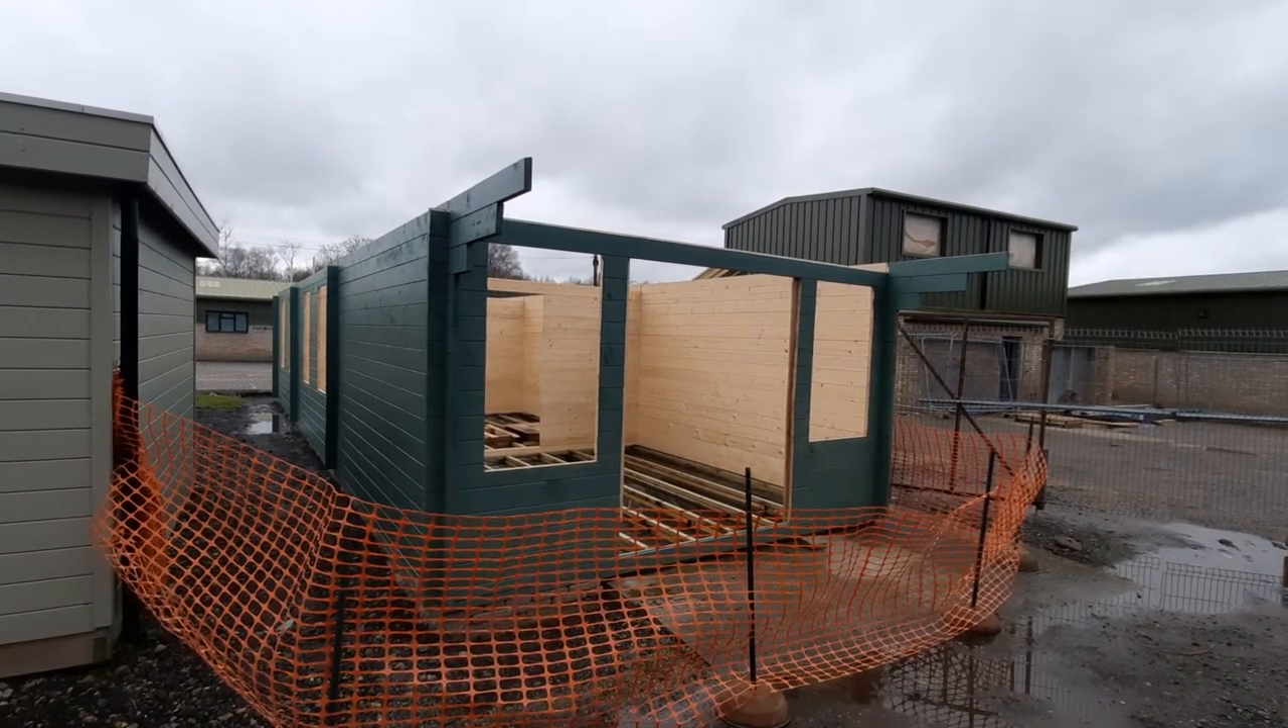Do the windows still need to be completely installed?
Yes.